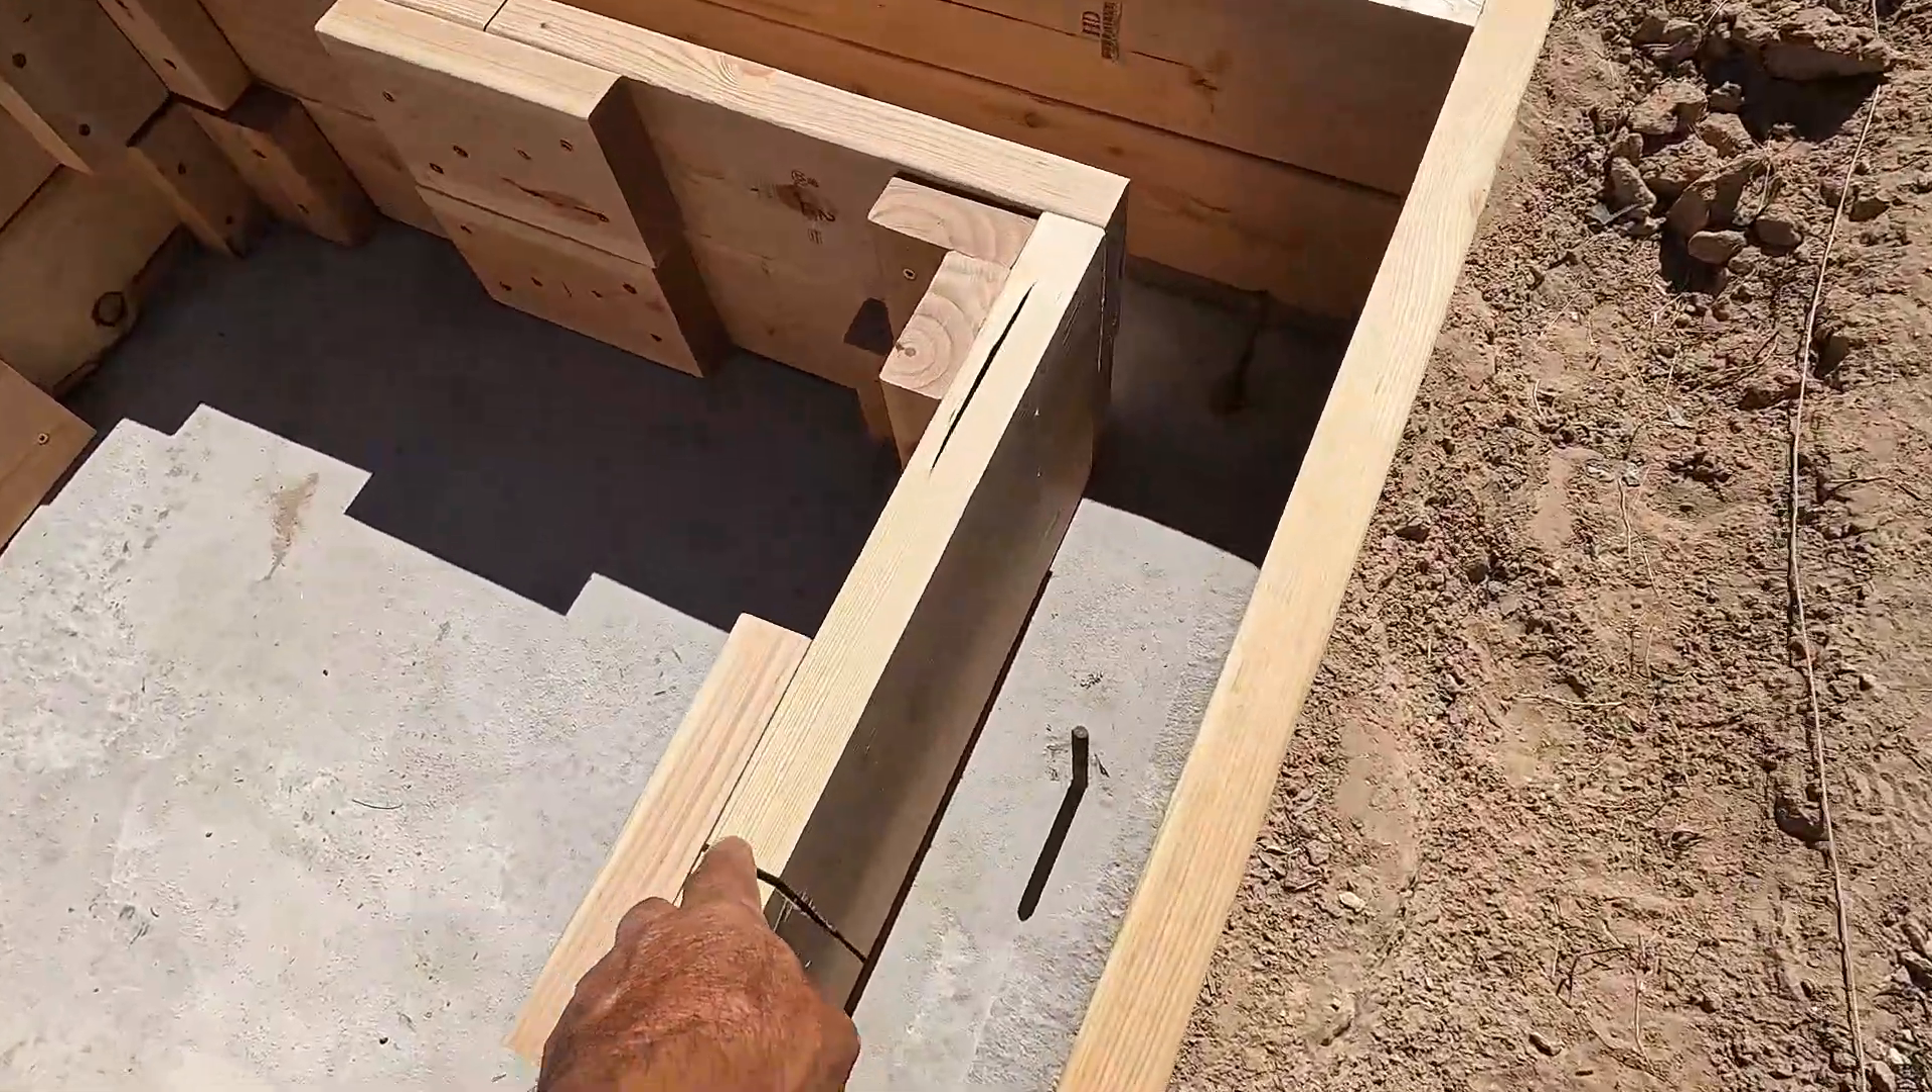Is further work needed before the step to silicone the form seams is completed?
Yes.